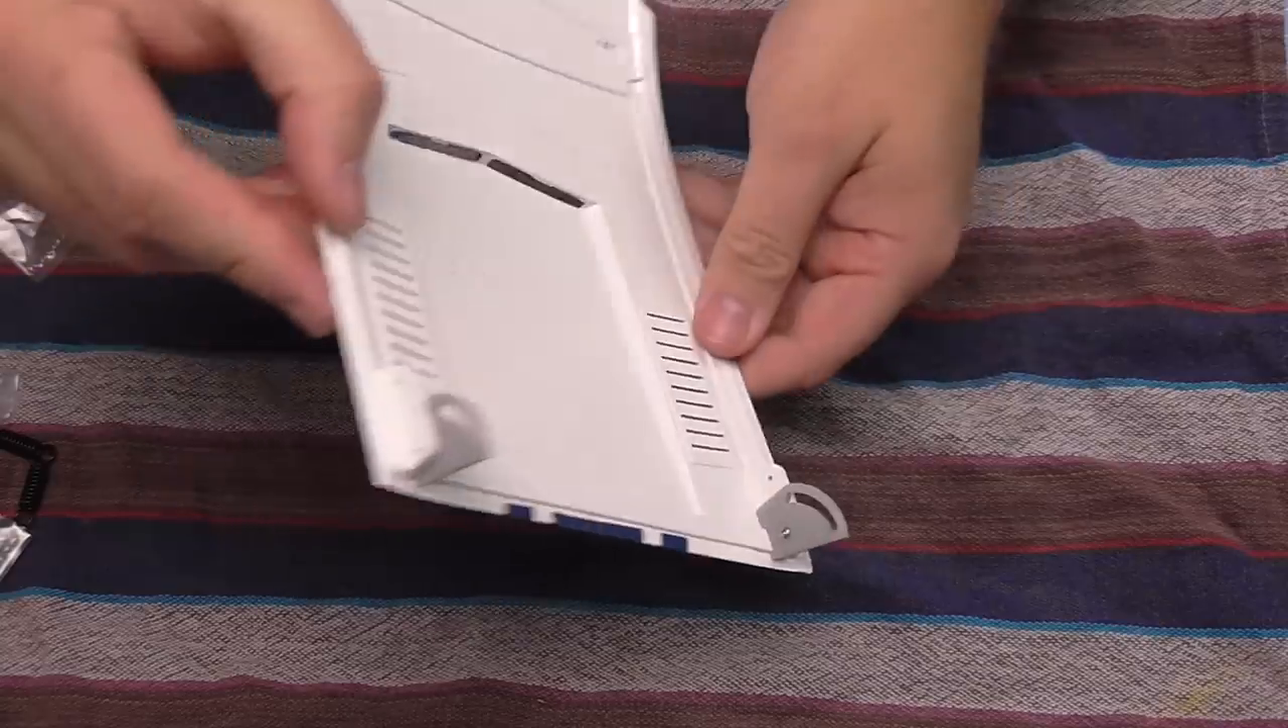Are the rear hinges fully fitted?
Yes.